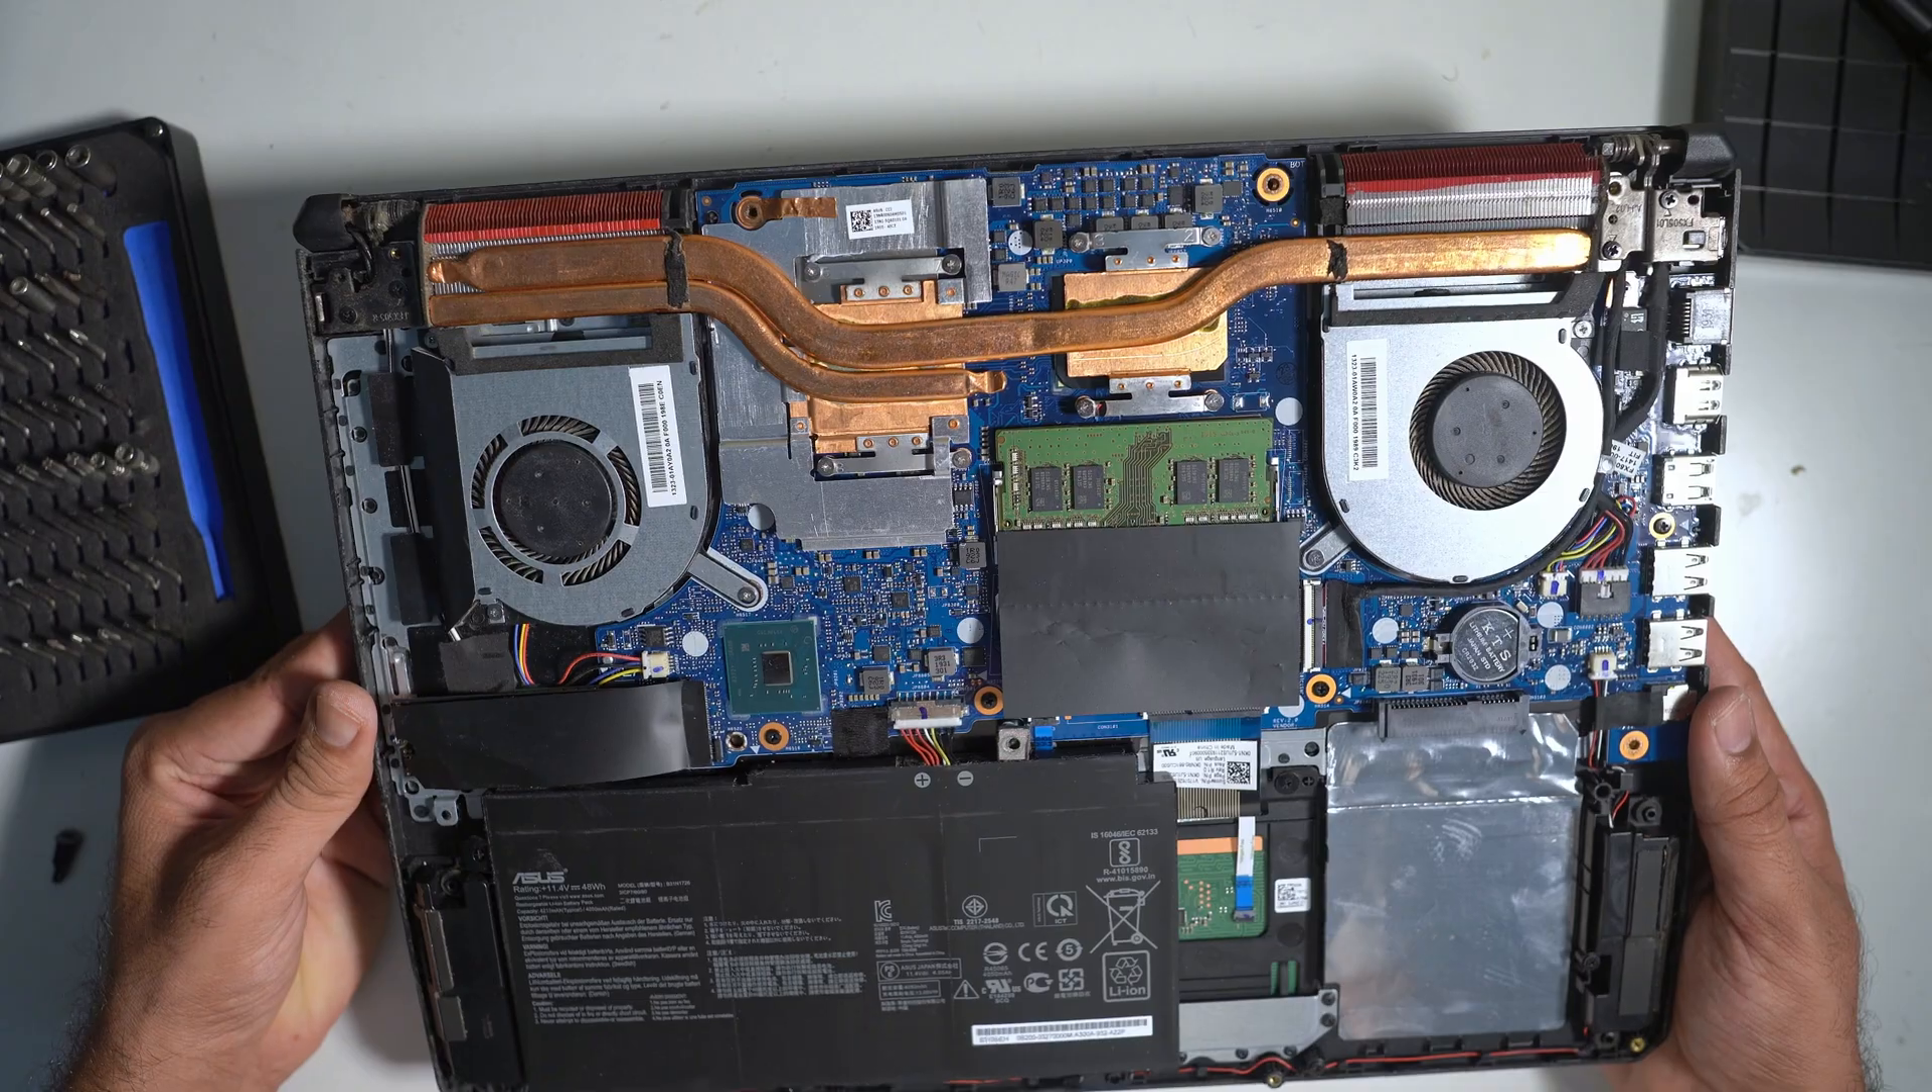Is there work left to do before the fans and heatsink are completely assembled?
No.